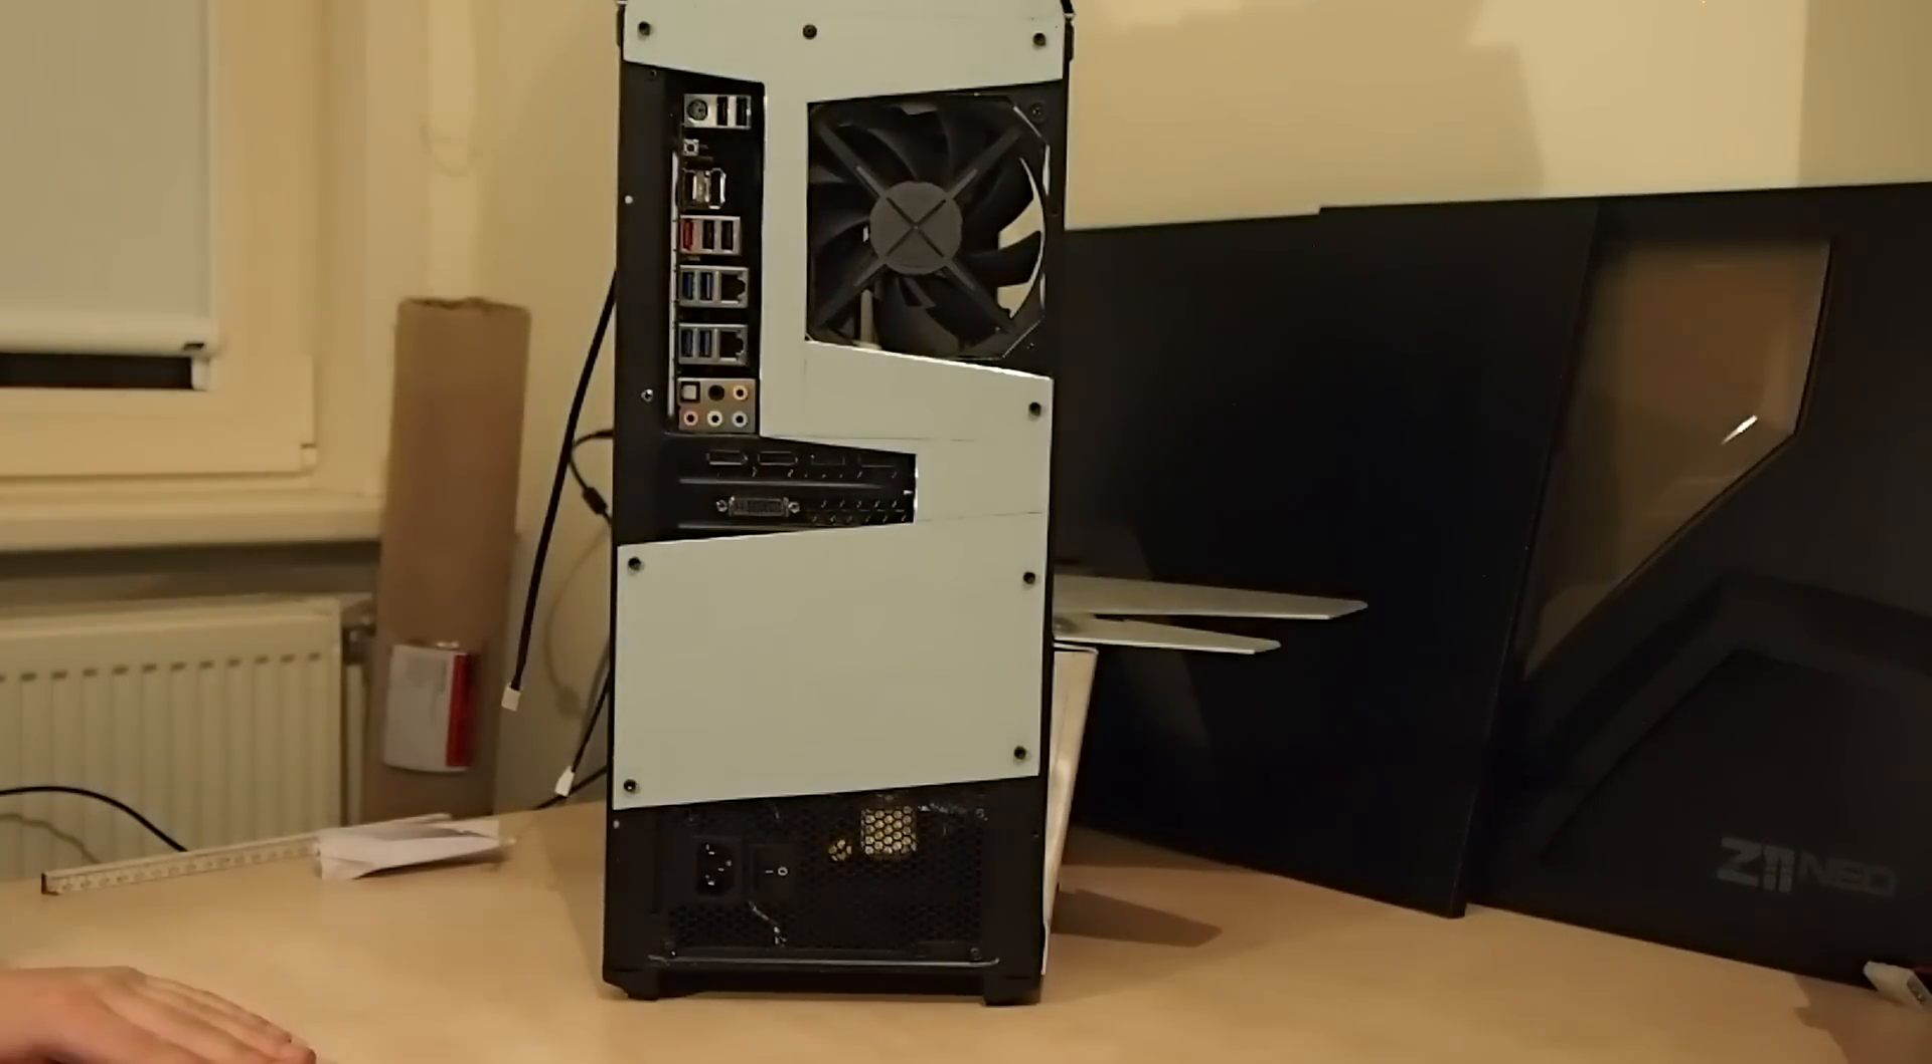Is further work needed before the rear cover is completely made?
No.